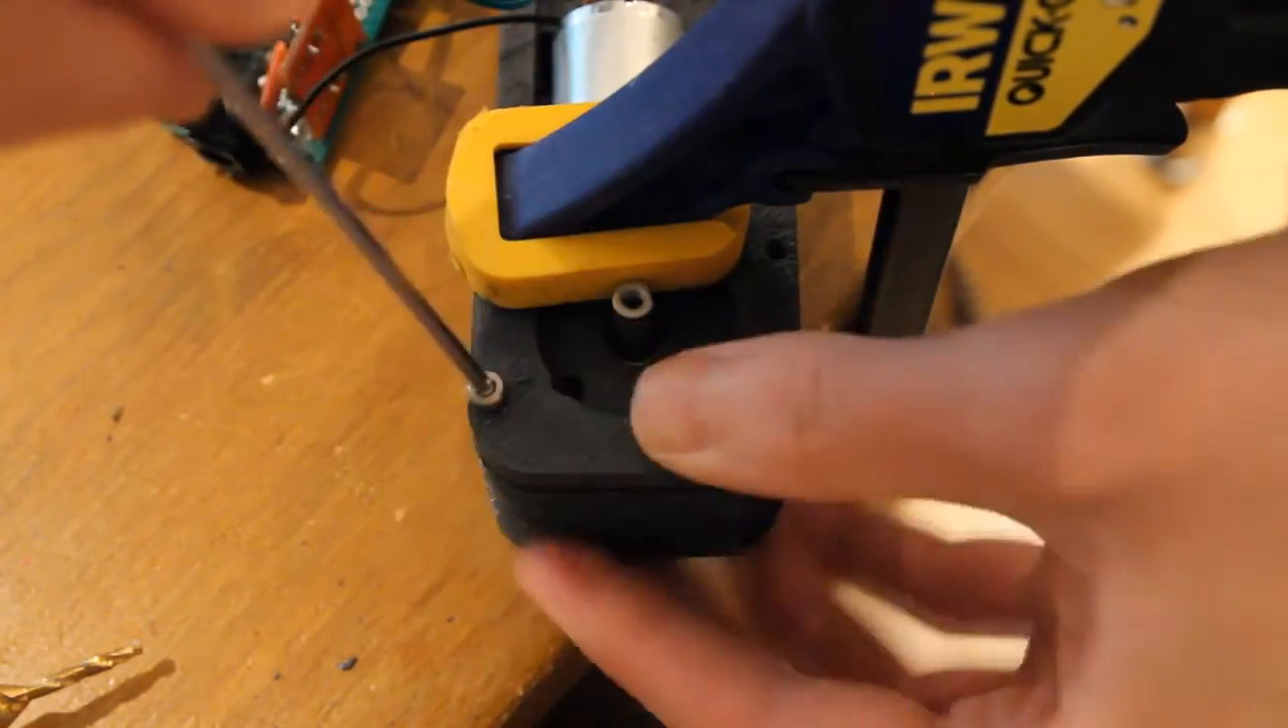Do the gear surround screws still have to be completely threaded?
Yes.